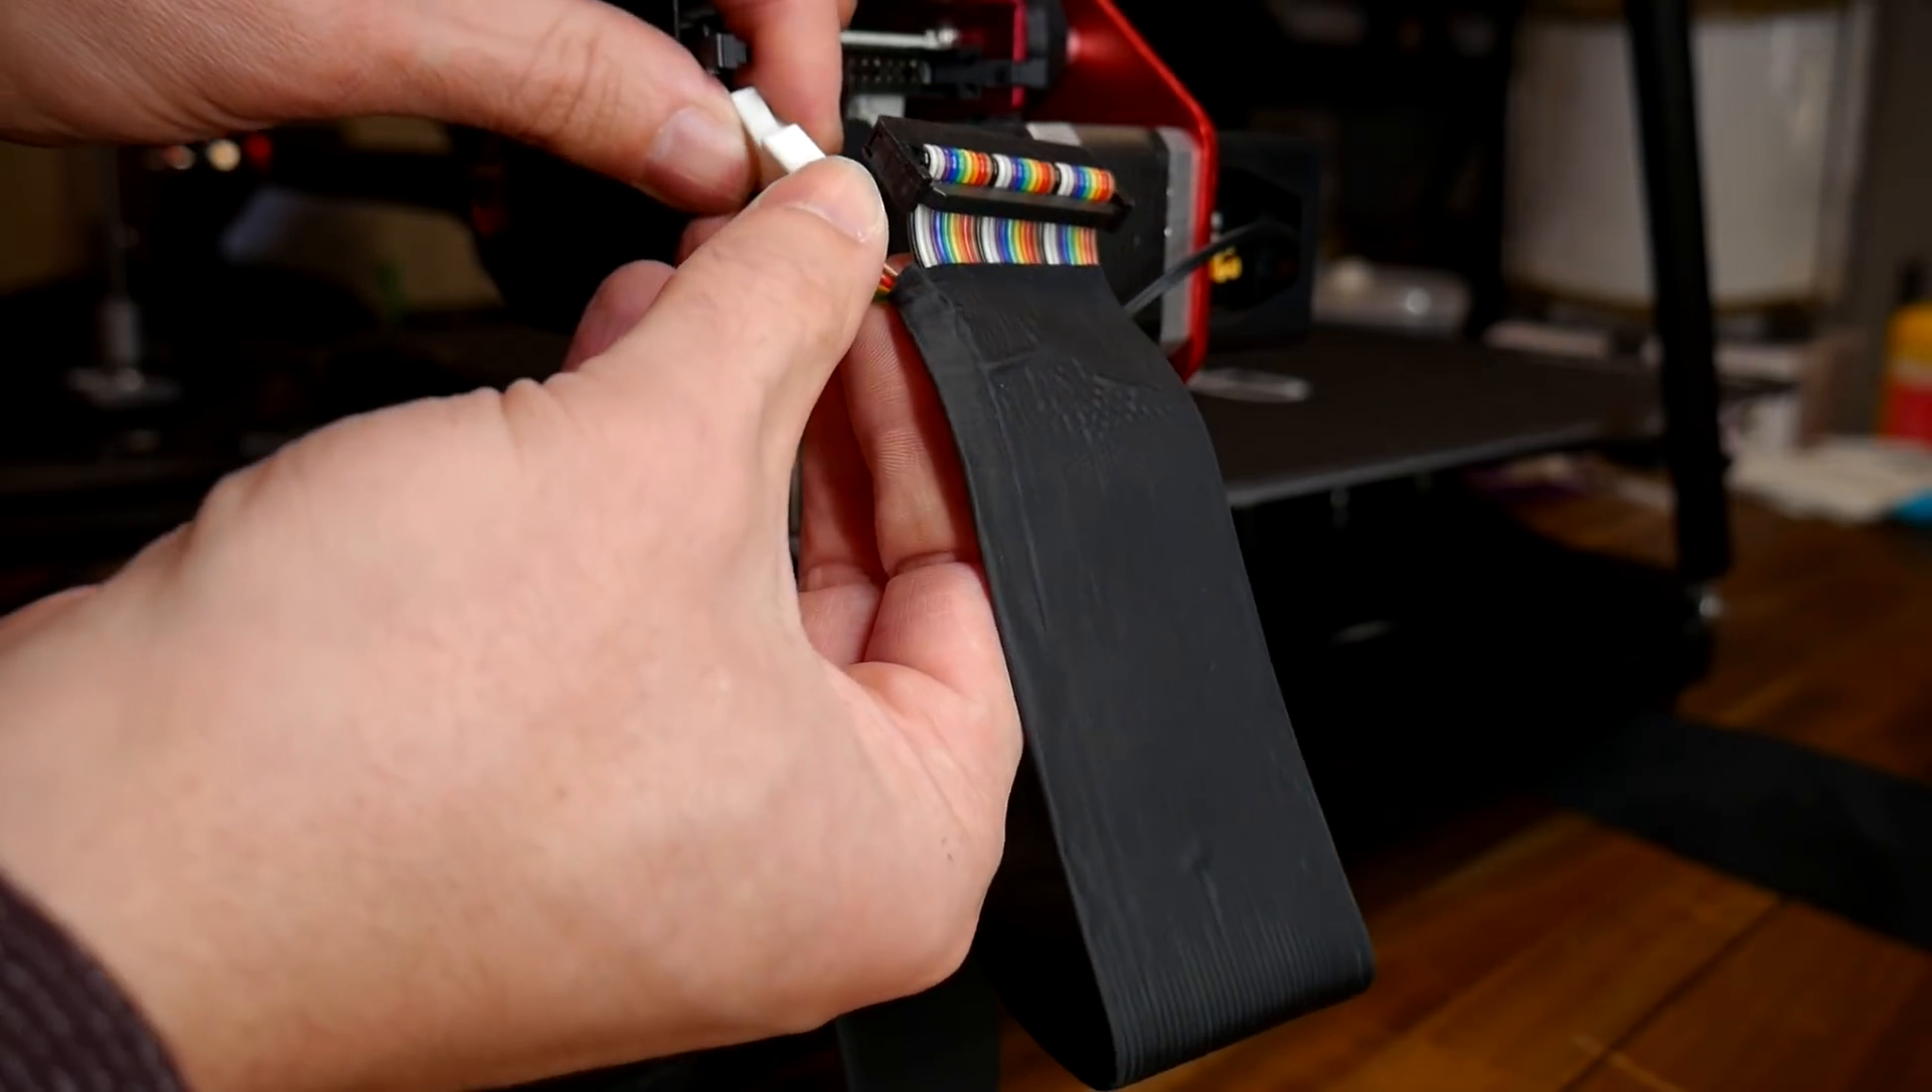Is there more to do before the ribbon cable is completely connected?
Yes.